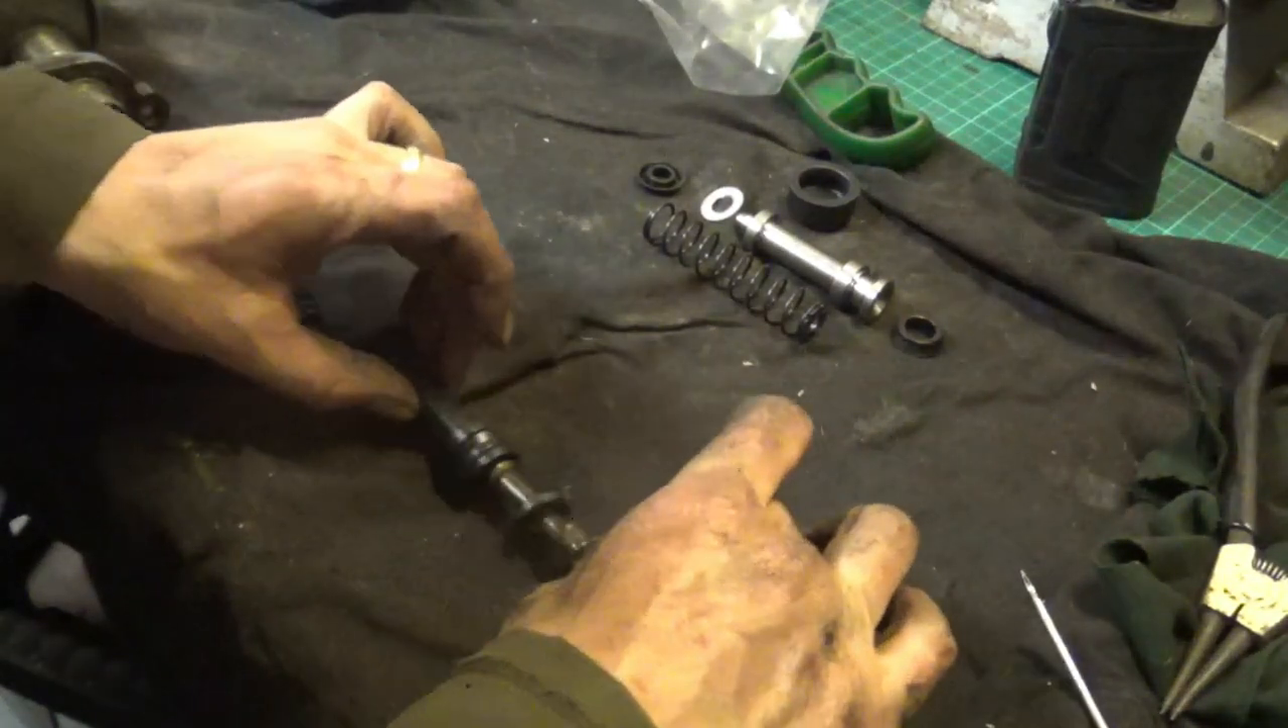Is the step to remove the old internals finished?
Yes.